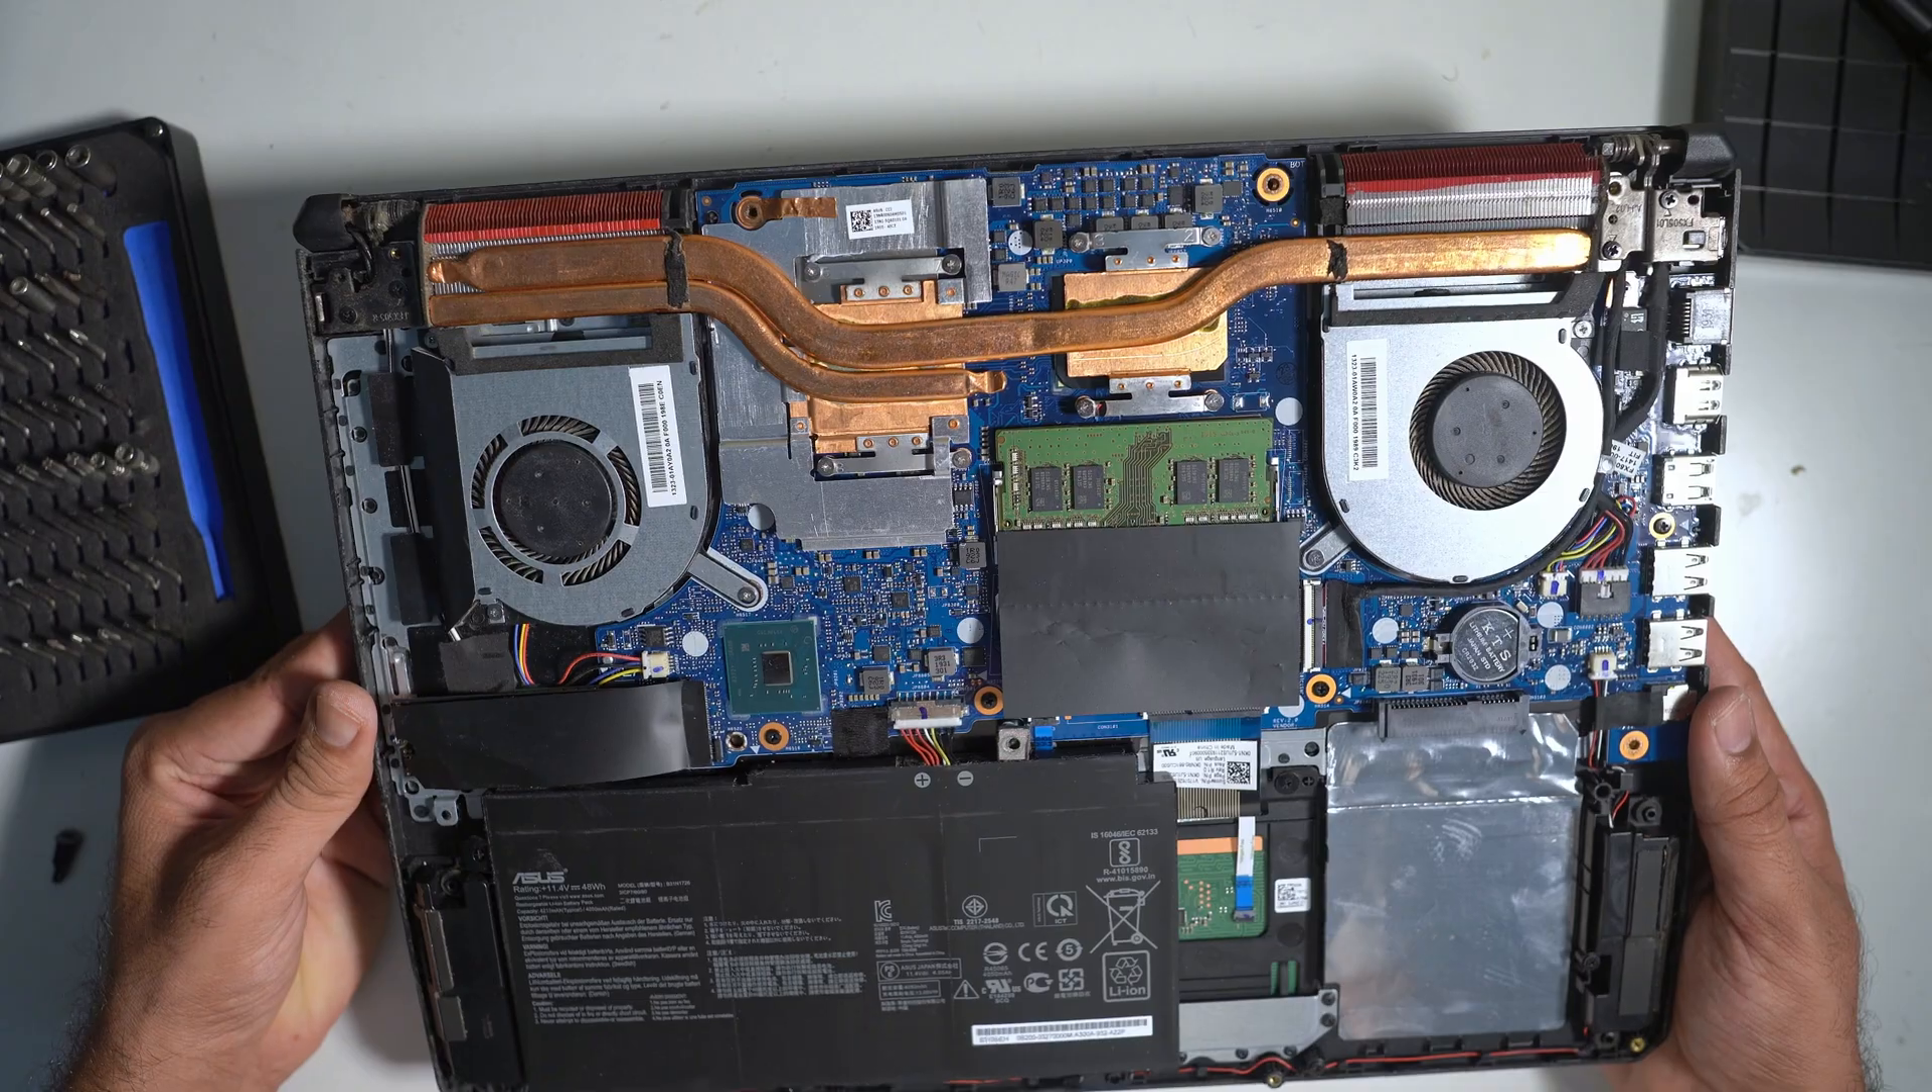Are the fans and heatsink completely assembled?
Yes.